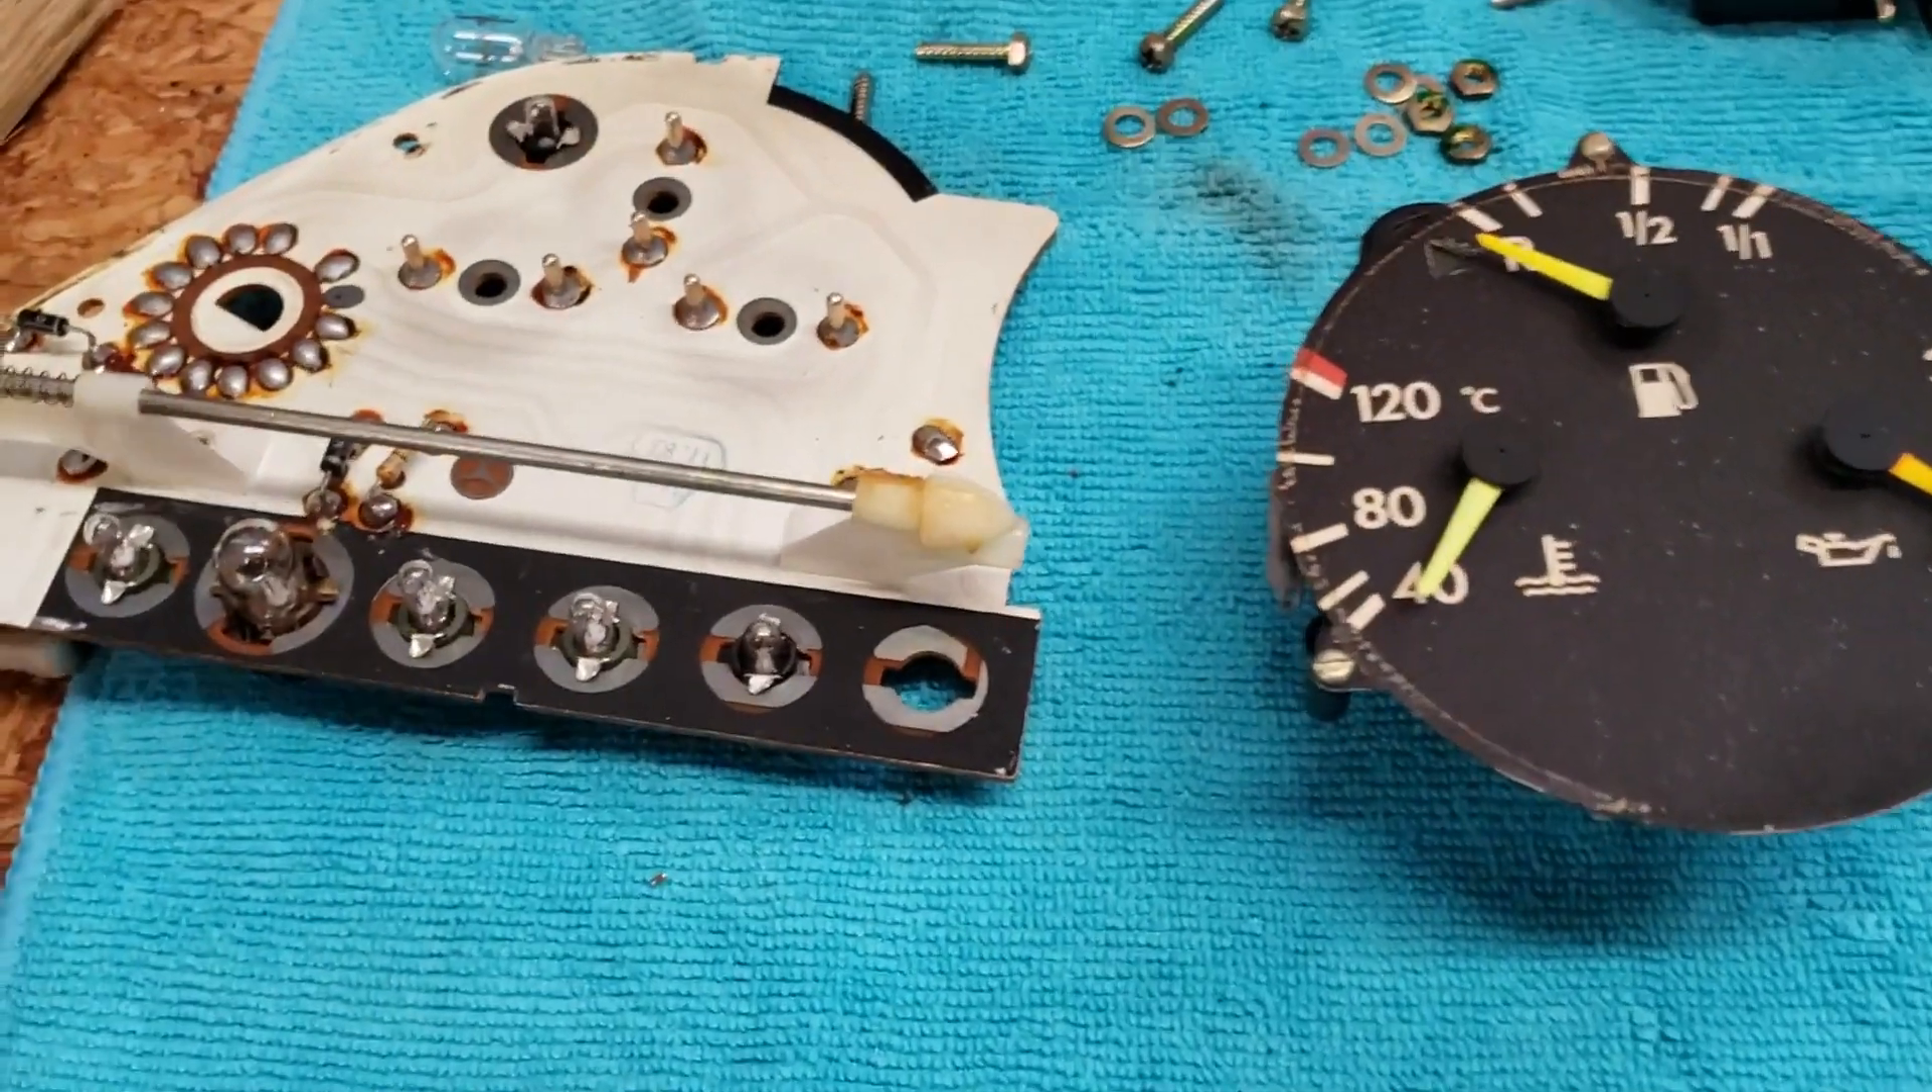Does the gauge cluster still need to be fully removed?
No.